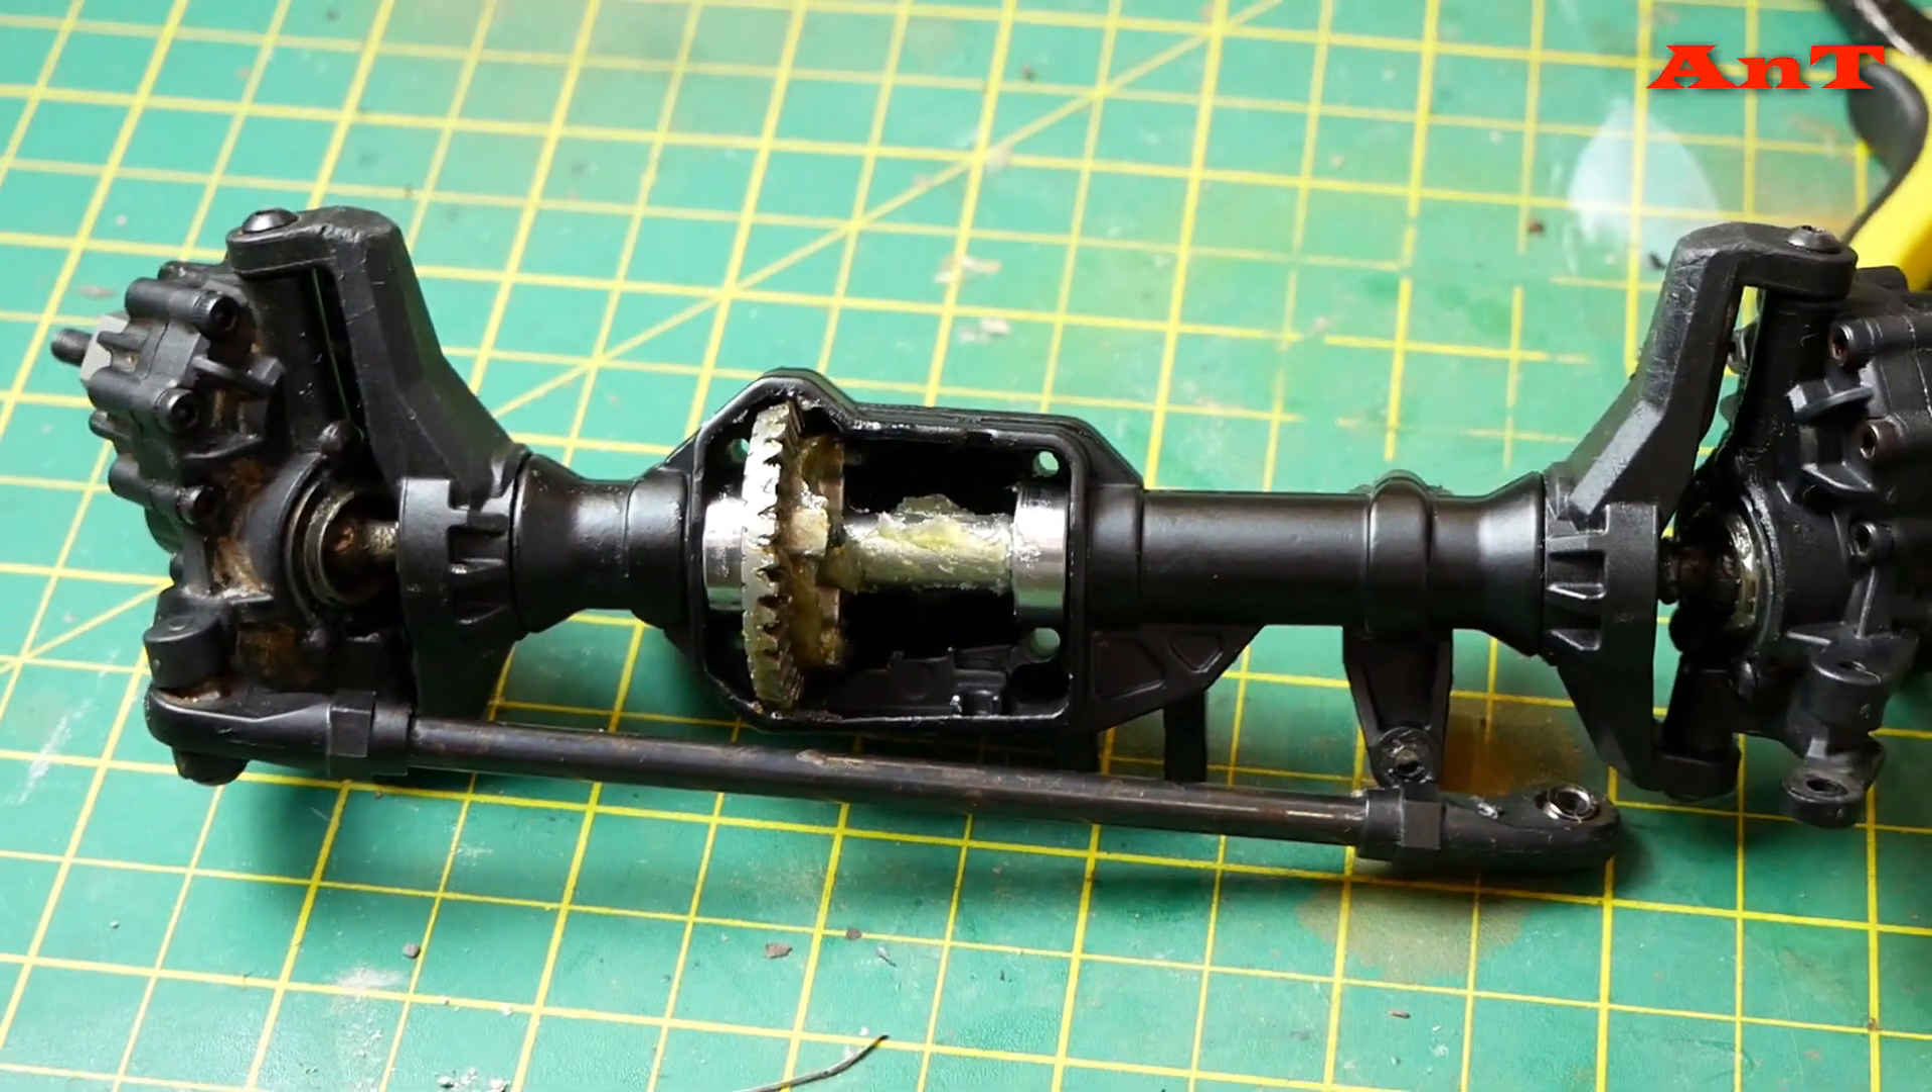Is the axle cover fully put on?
No.